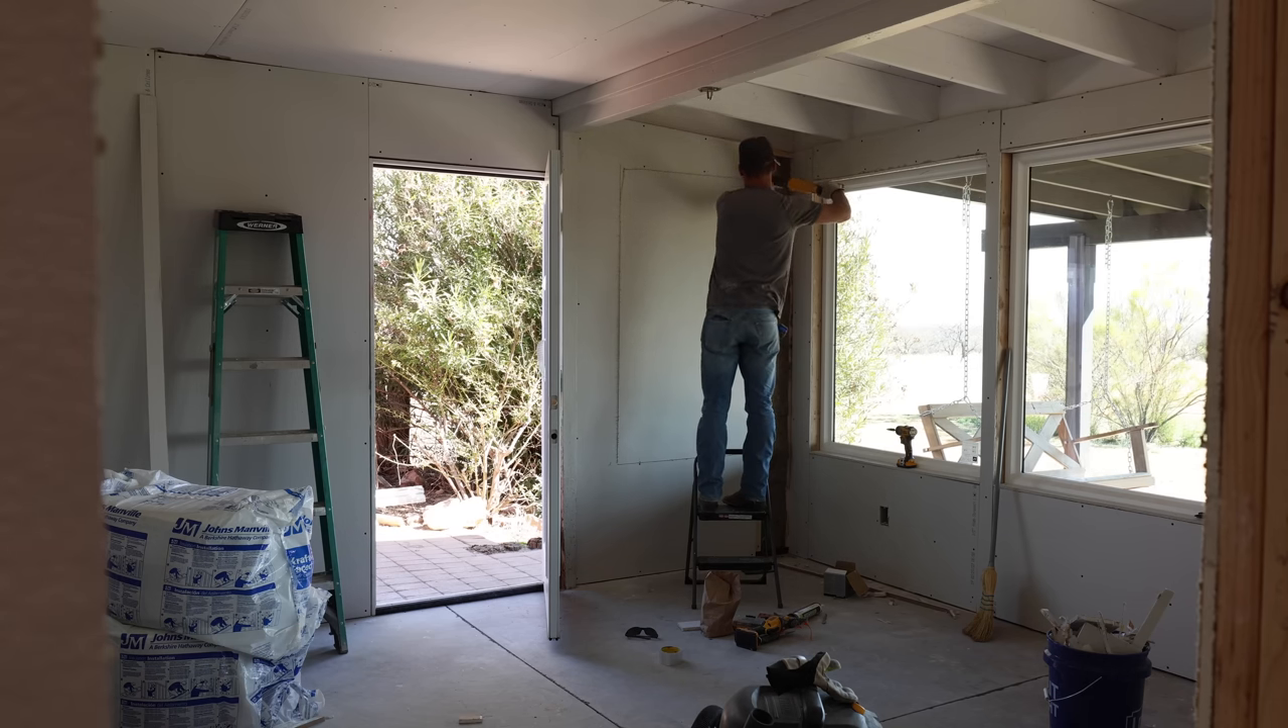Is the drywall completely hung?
No.